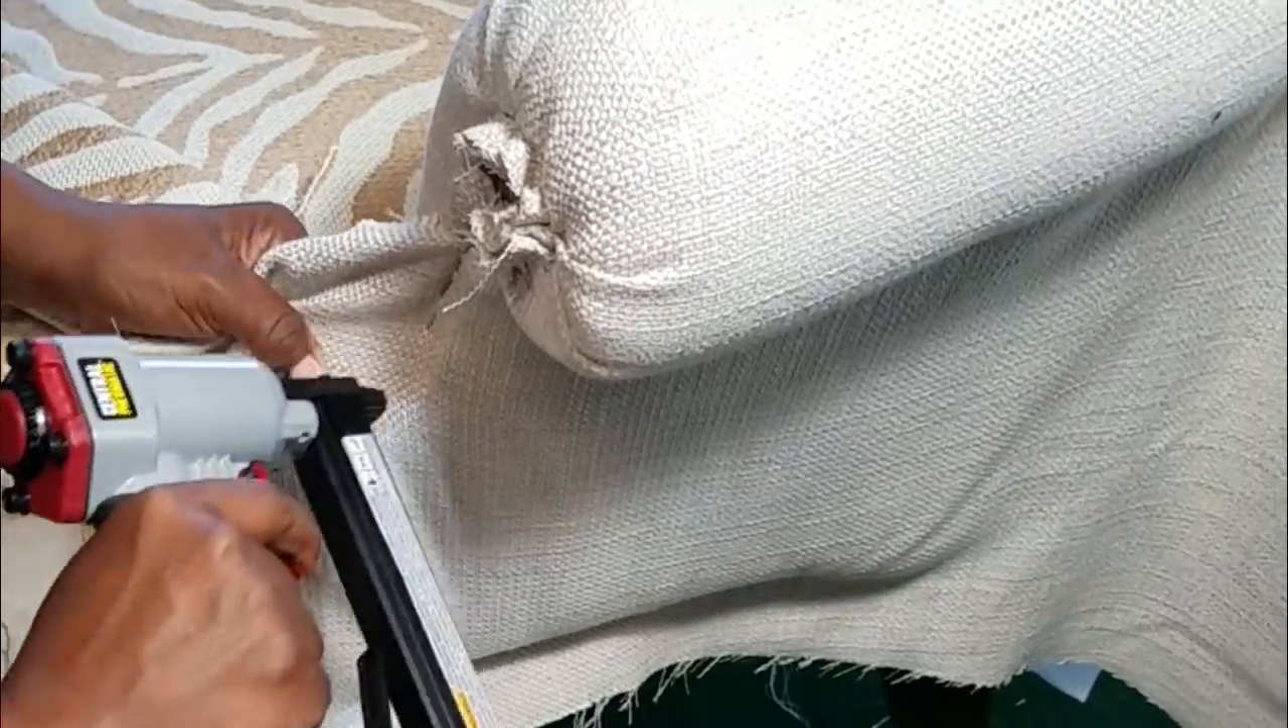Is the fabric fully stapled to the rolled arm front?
No.